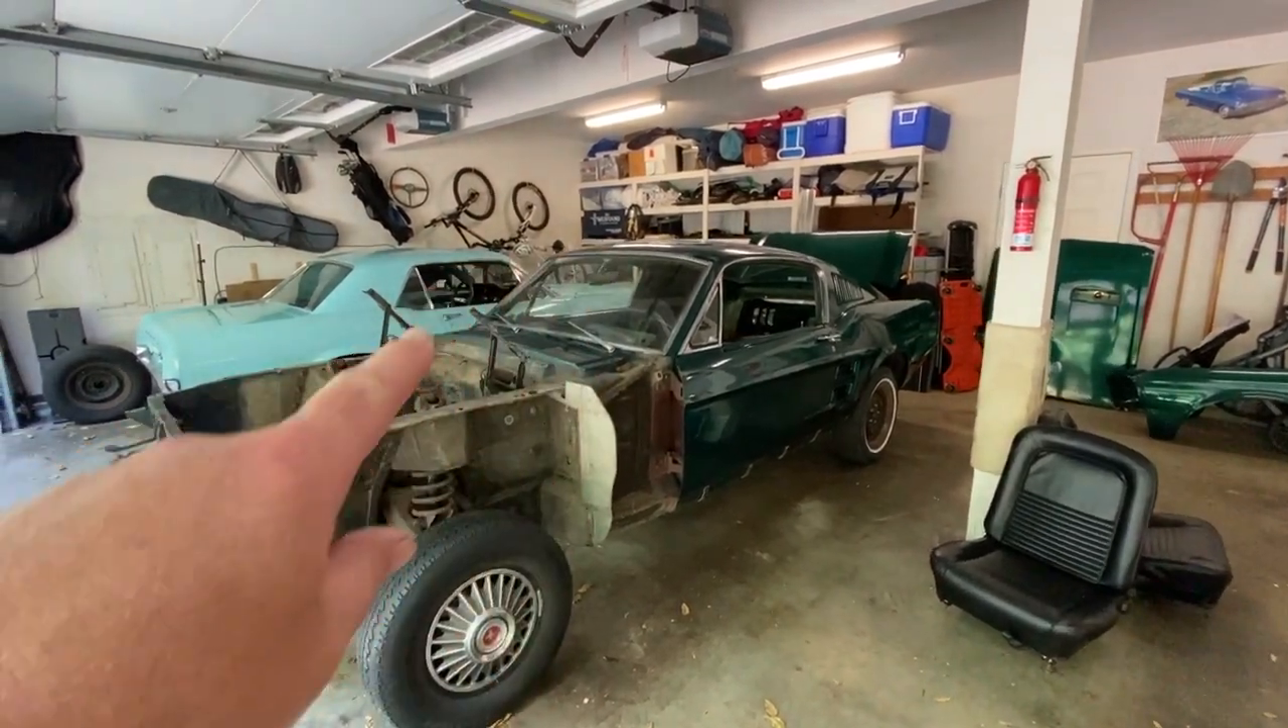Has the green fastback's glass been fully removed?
No.